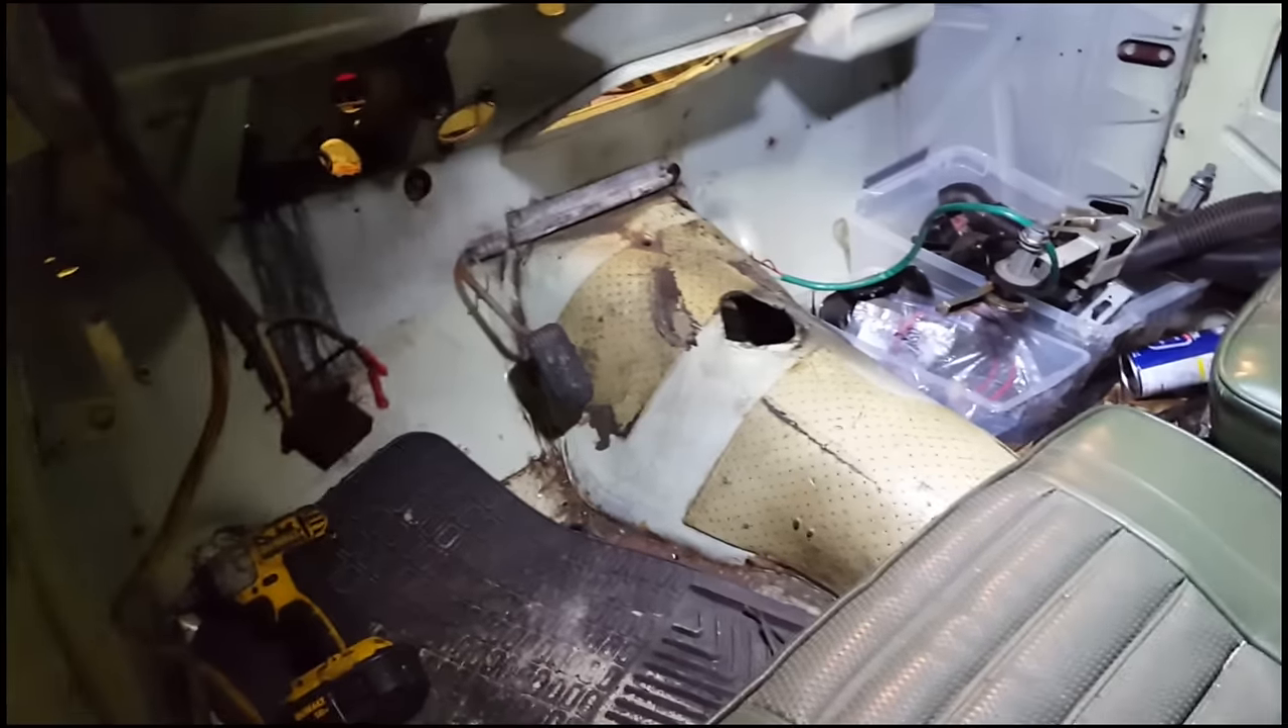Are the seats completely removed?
No.